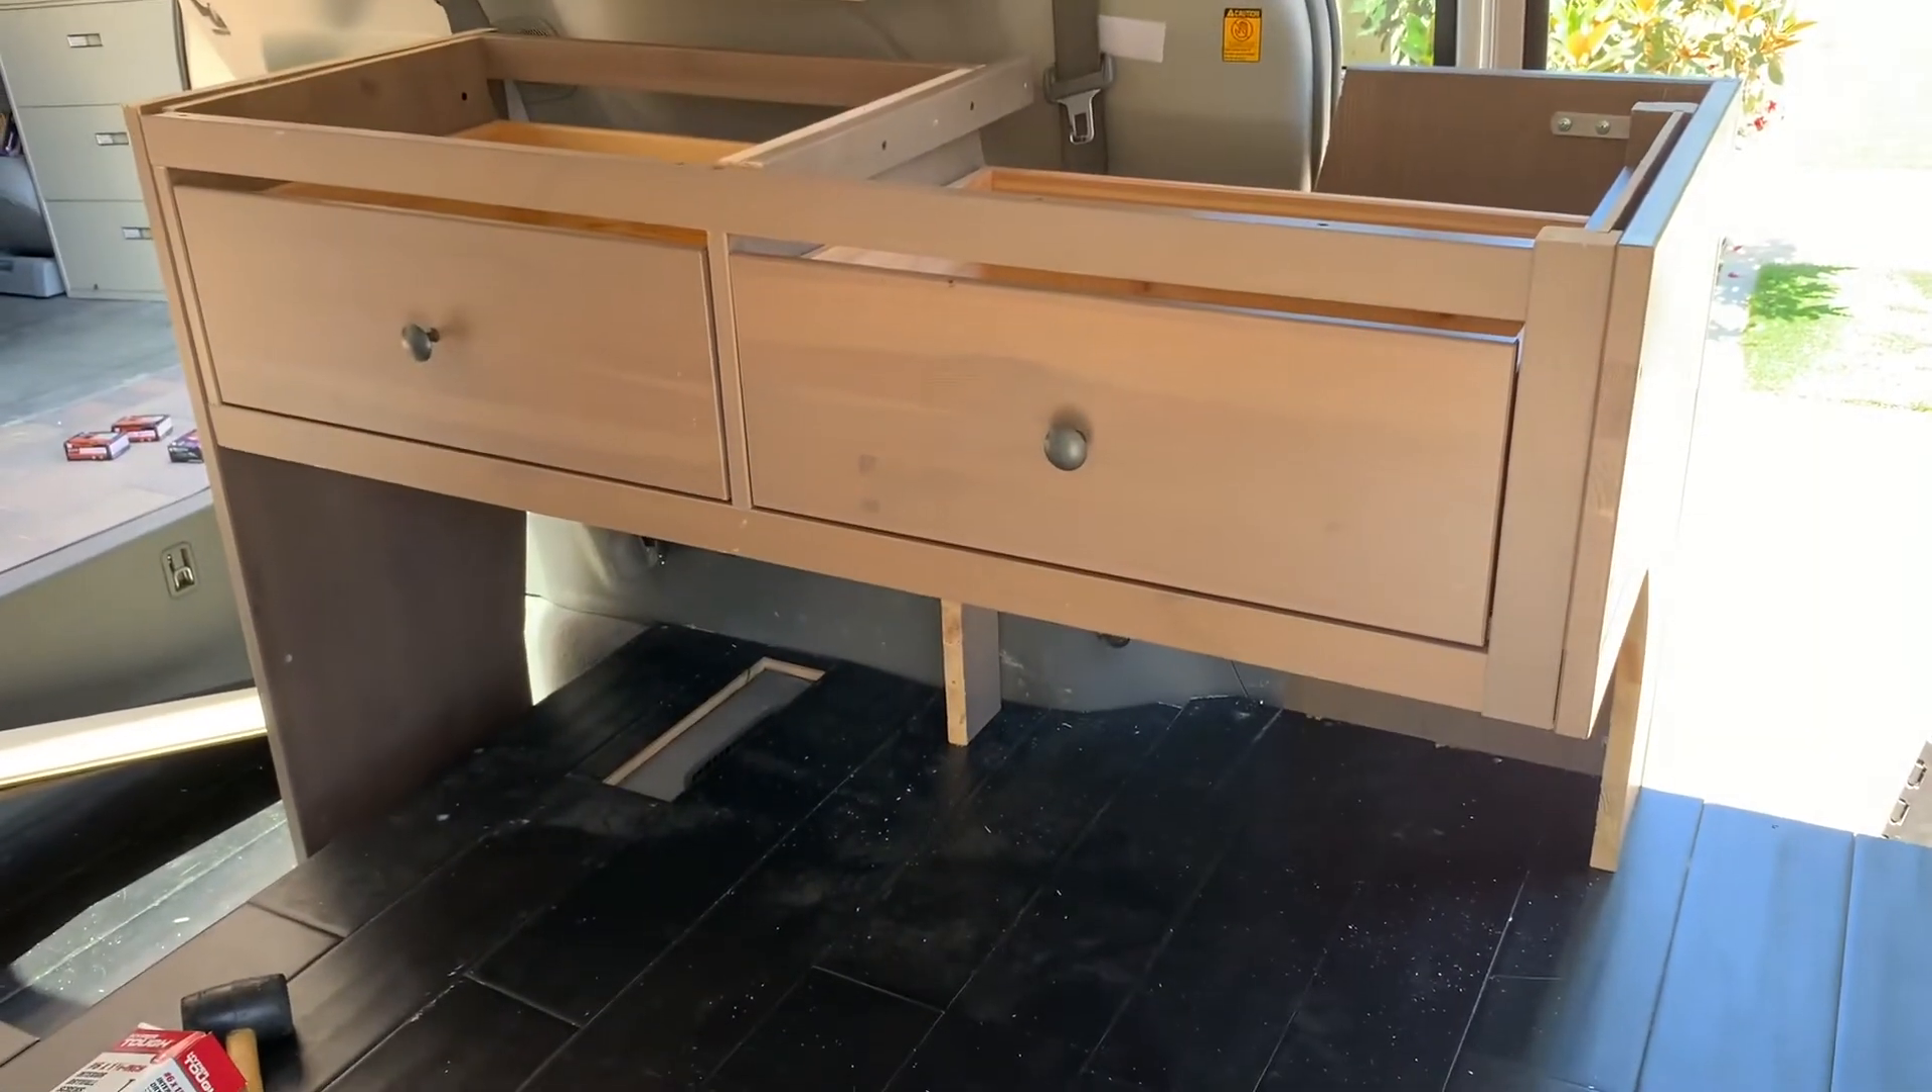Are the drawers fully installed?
Yes.